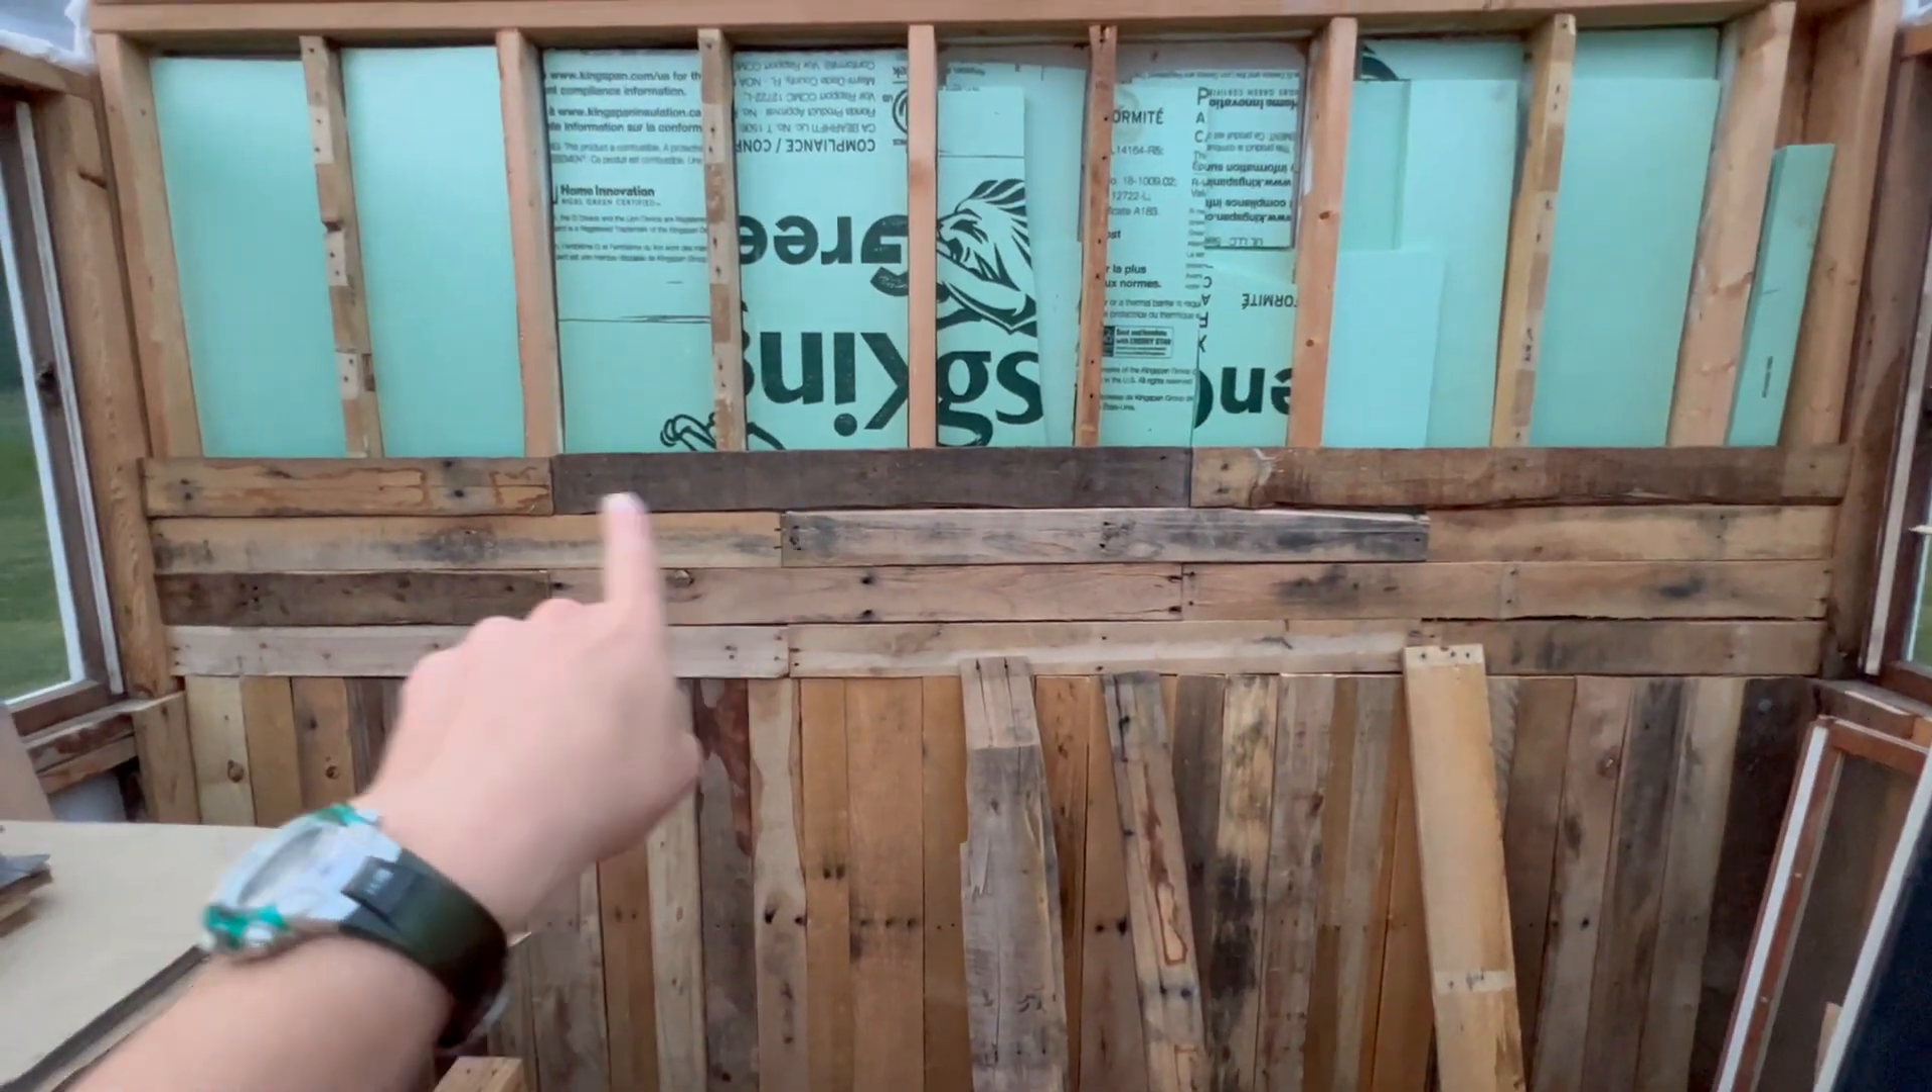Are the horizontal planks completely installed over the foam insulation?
No.